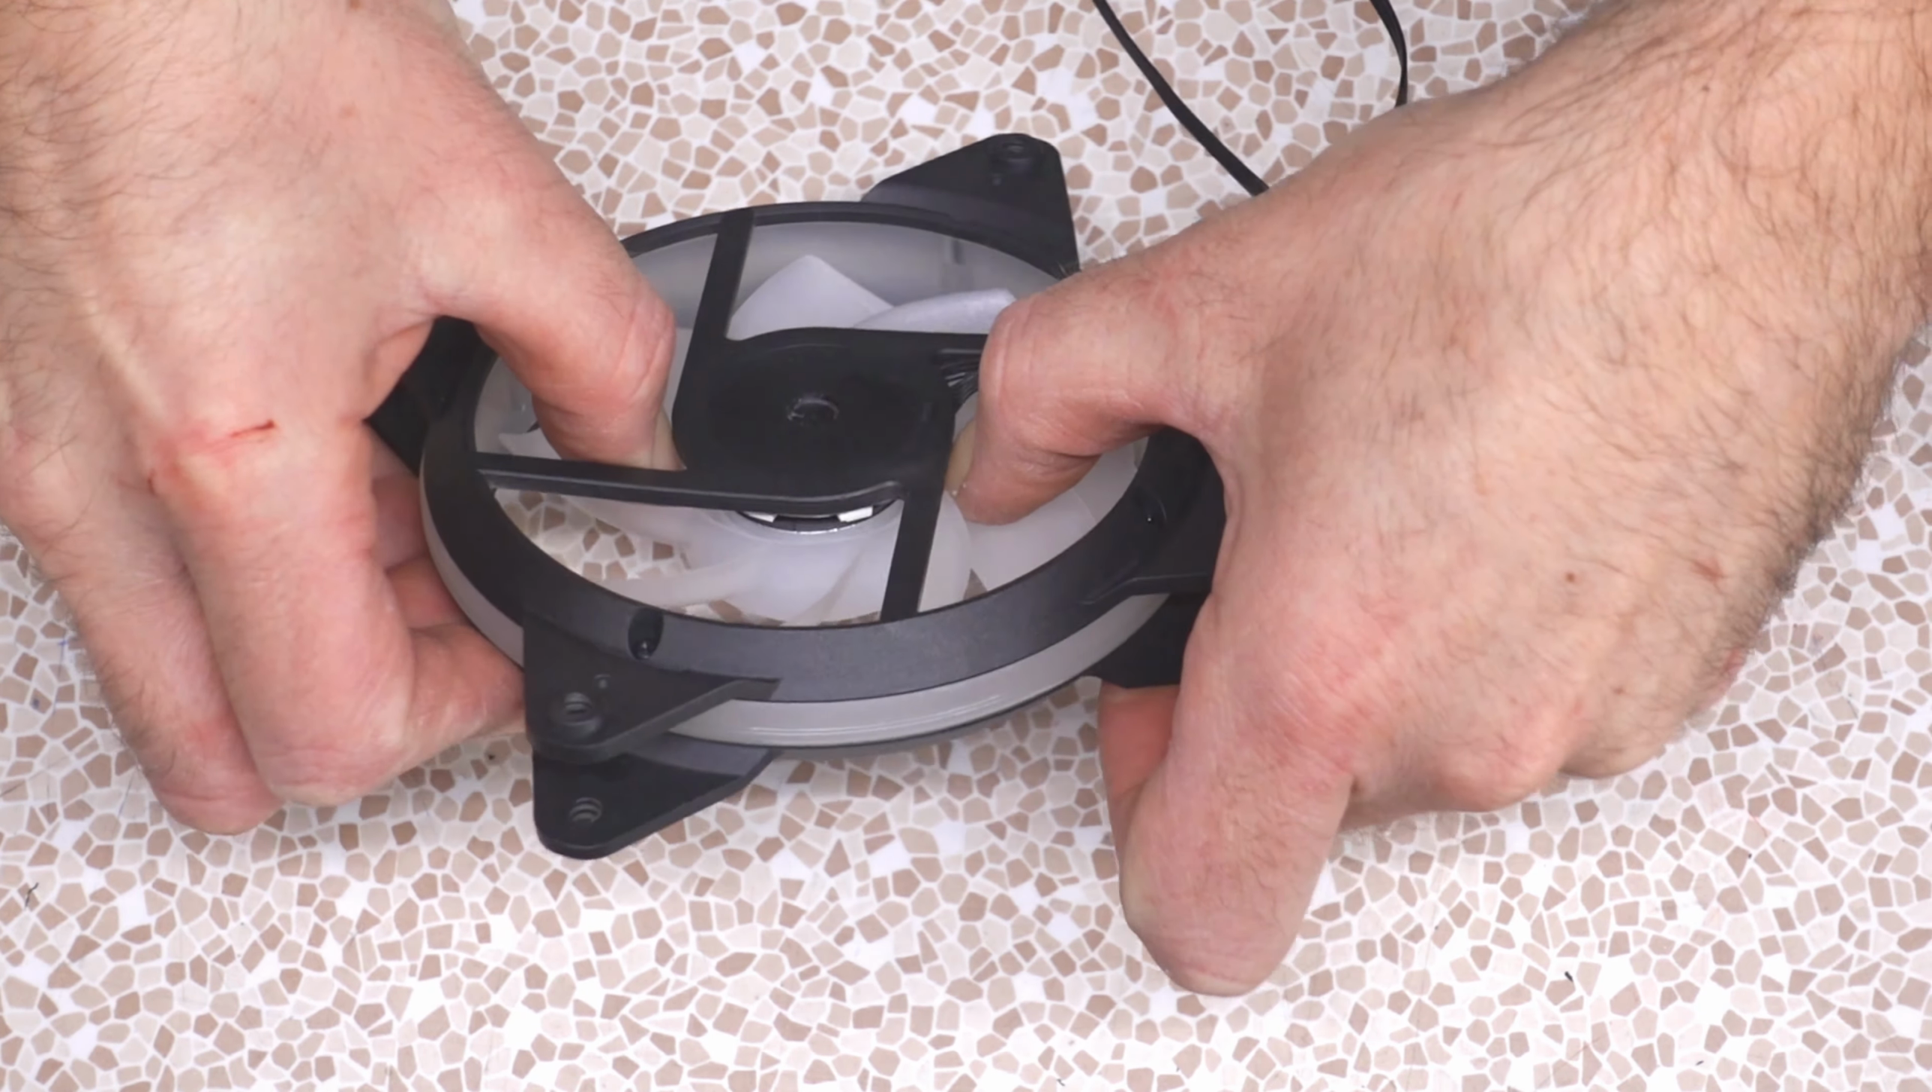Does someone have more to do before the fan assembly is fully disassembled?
Yes.